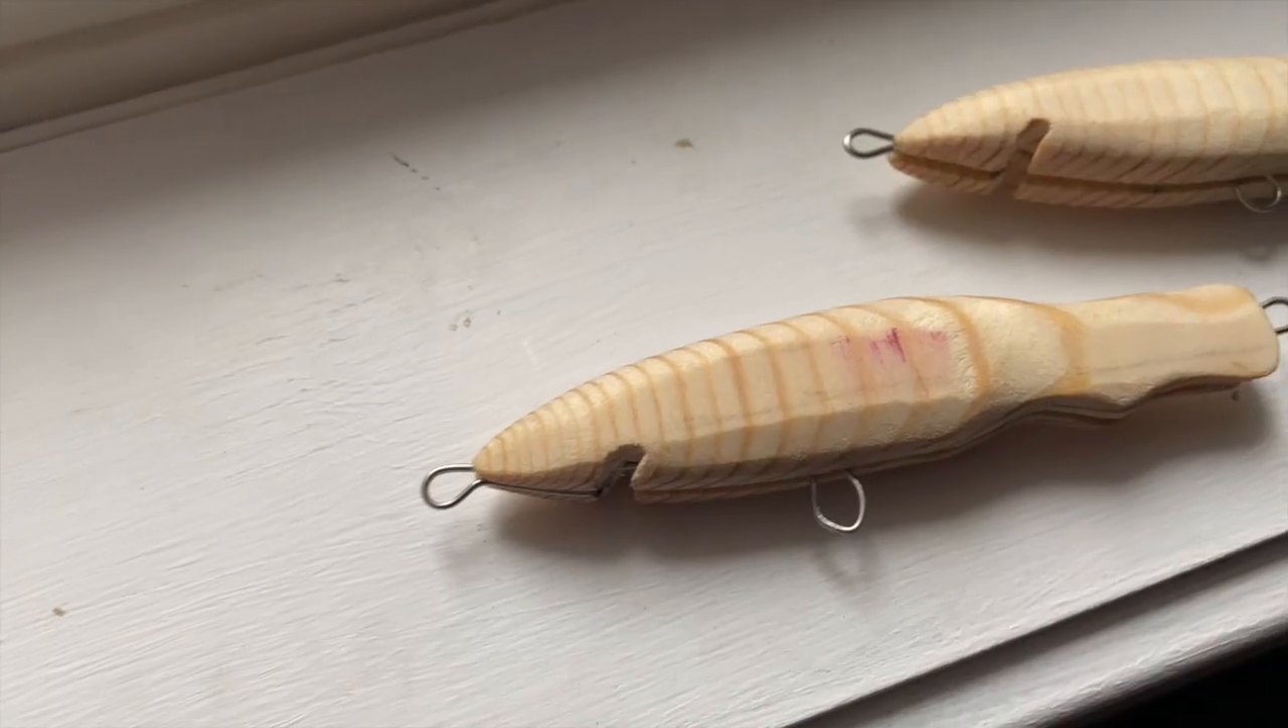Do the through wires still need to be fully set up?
No.